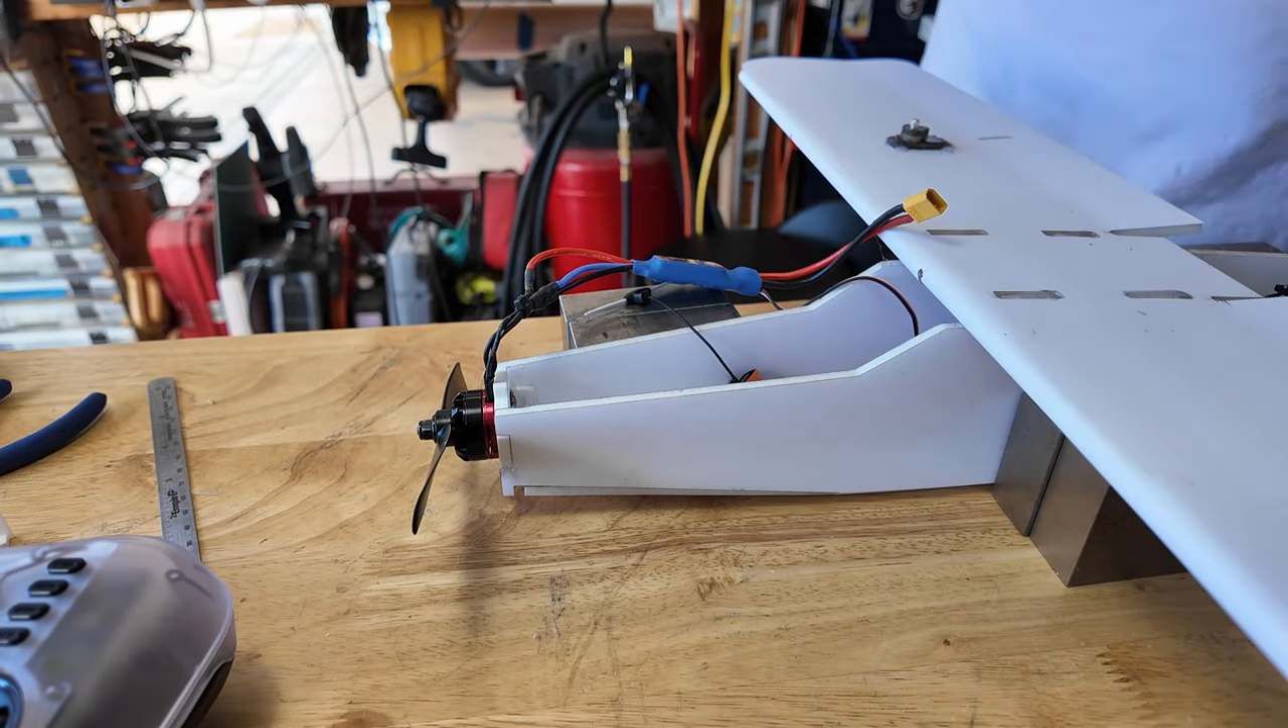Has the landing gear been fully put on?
No.